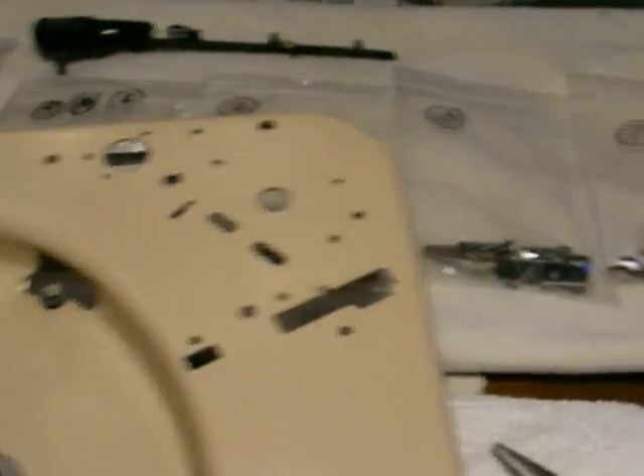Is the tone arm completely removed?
Yes.